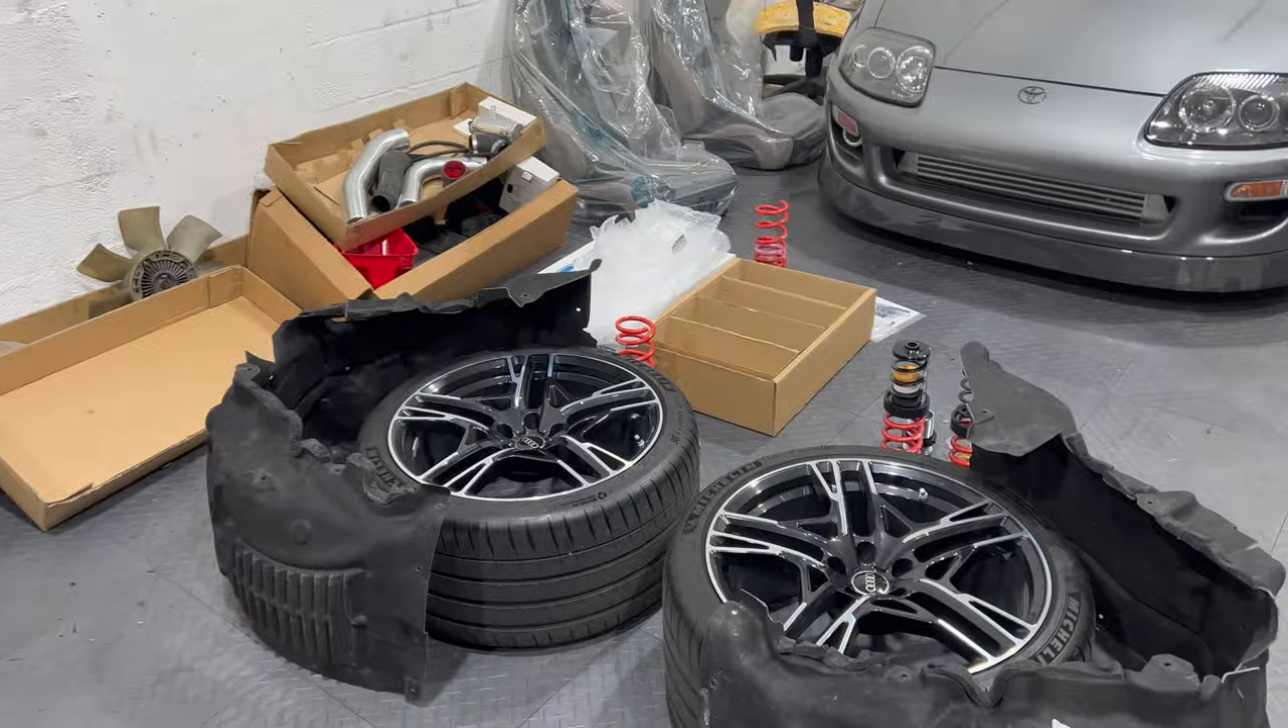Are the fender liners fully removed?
Yes.